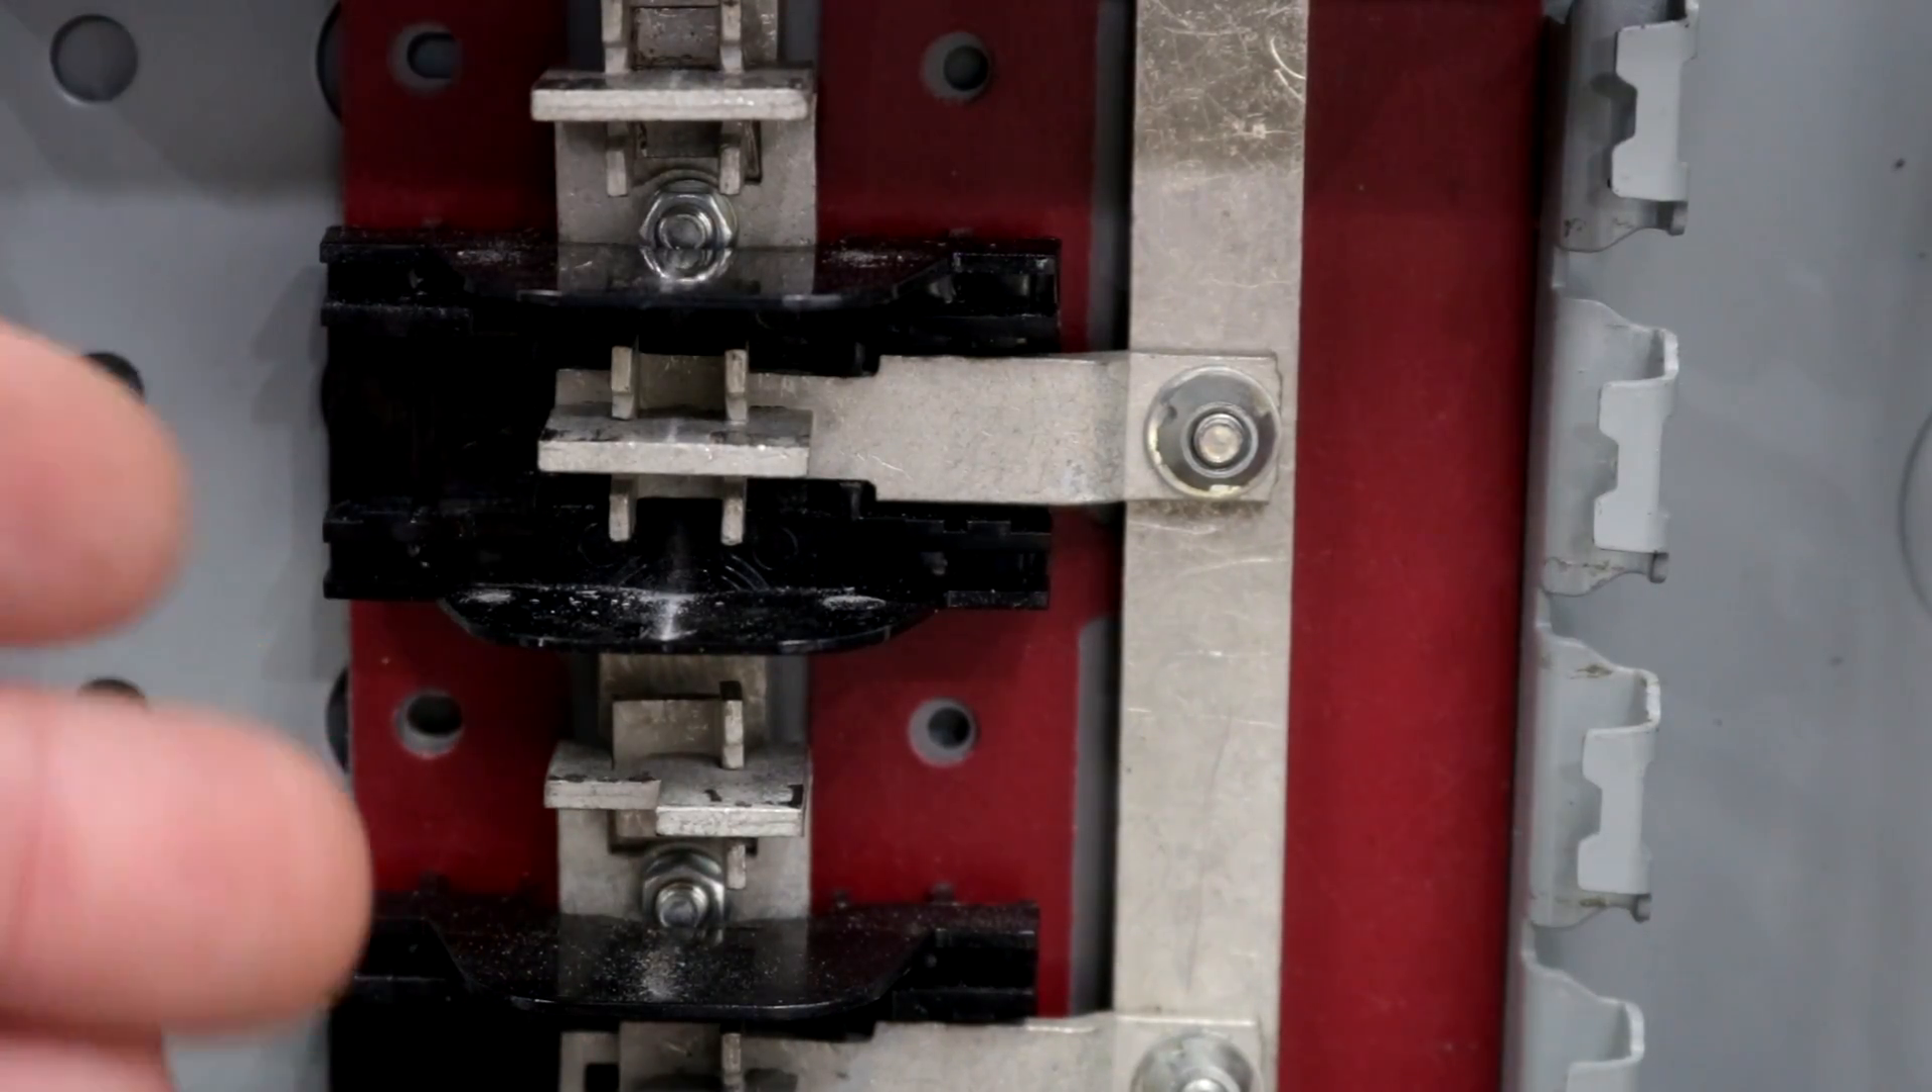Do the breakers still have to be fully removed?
No.